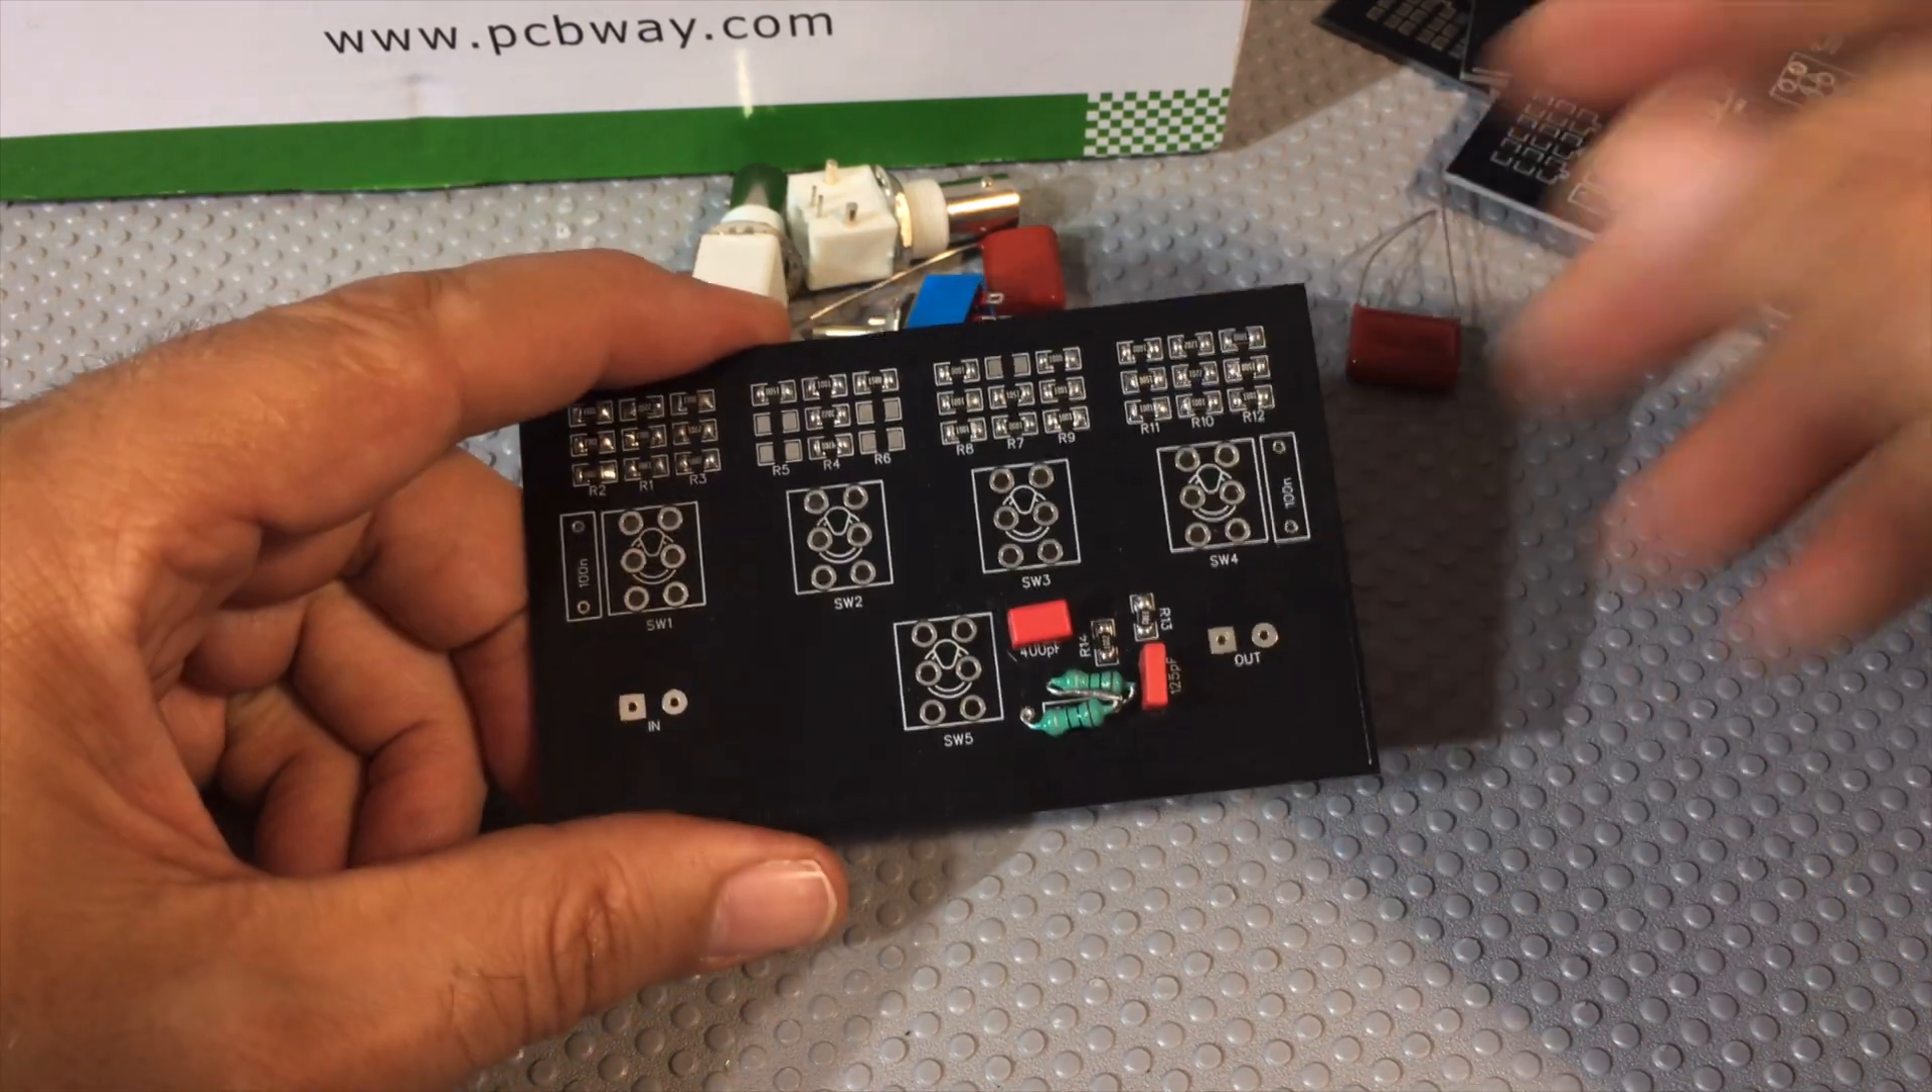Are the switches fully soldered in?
No.